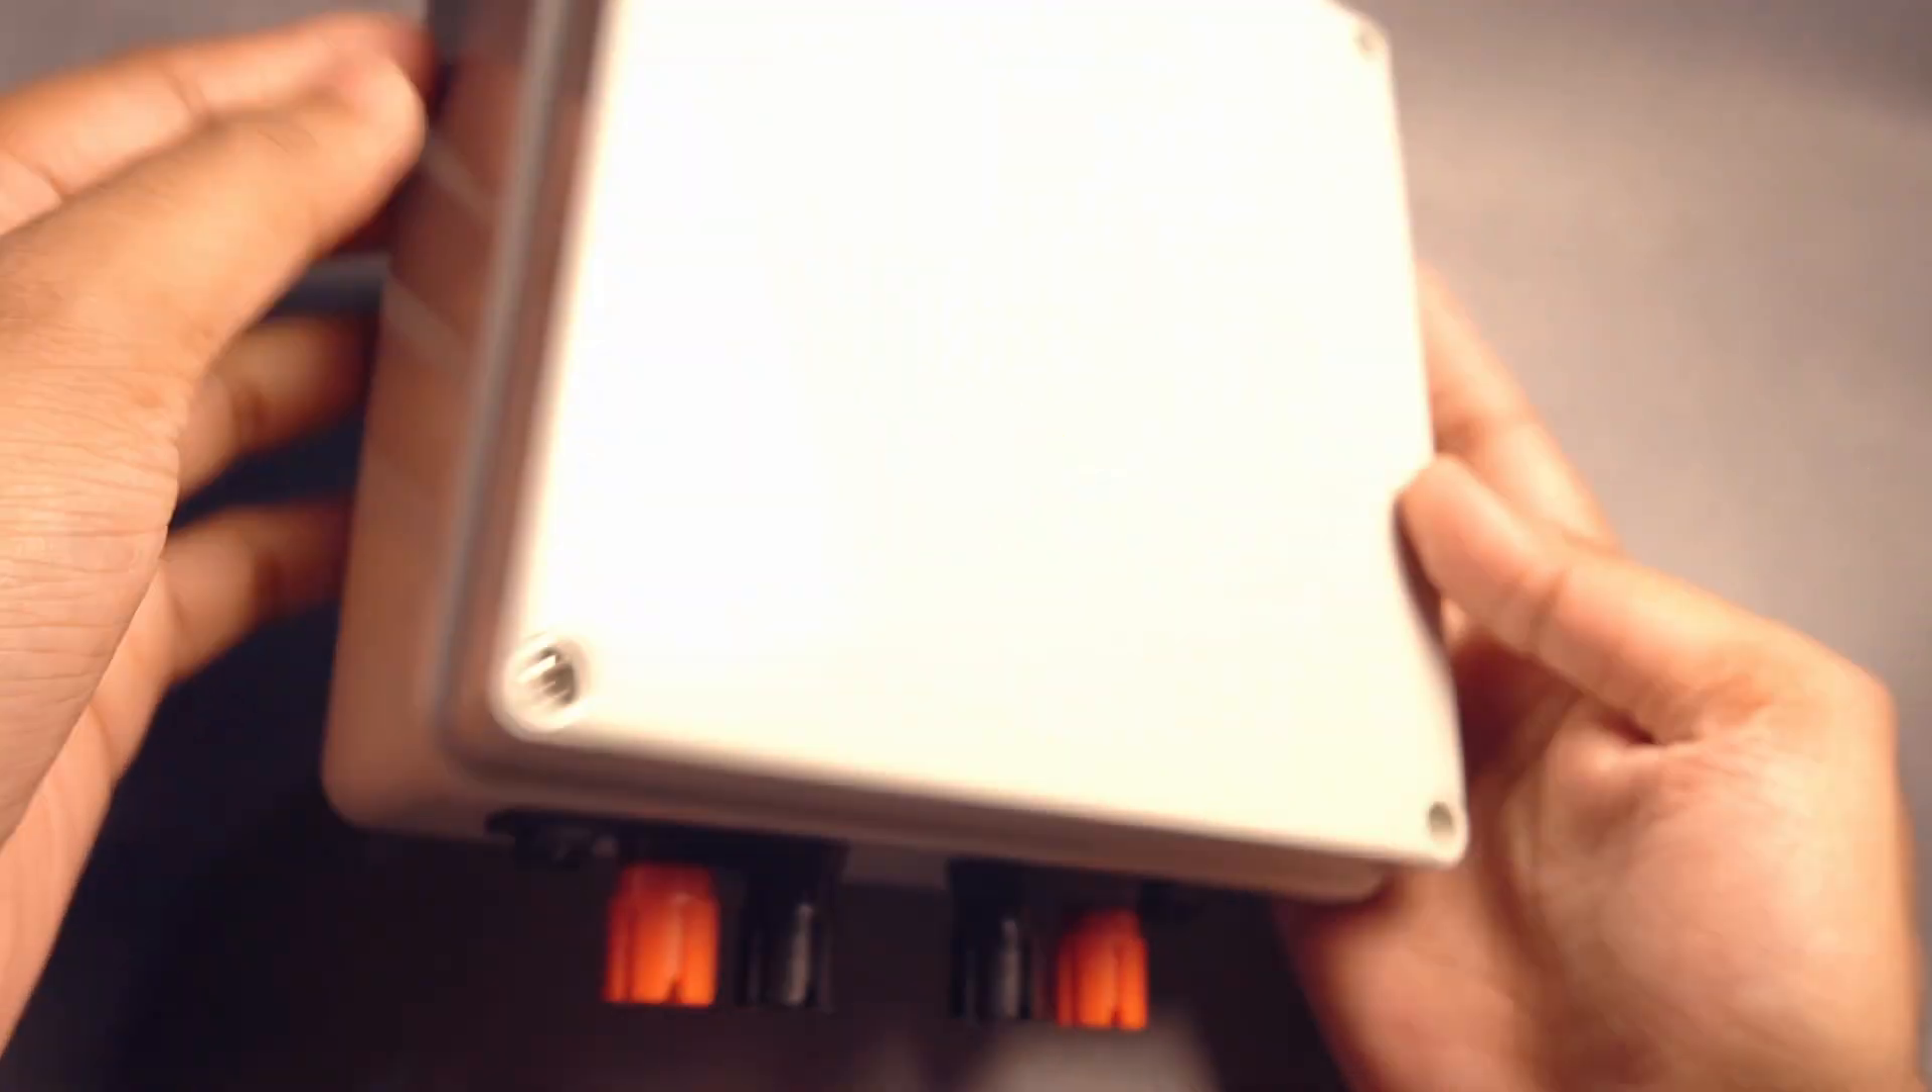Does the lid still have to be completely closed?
No.